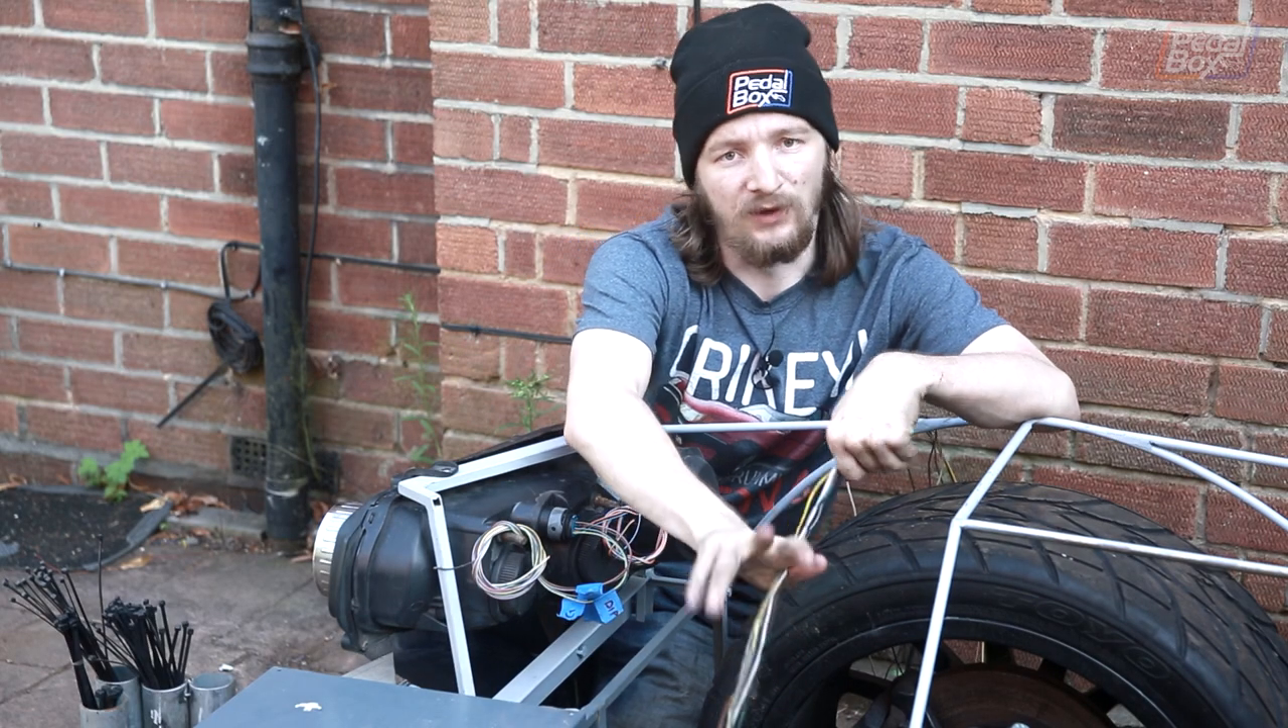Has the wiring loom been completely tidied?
No.